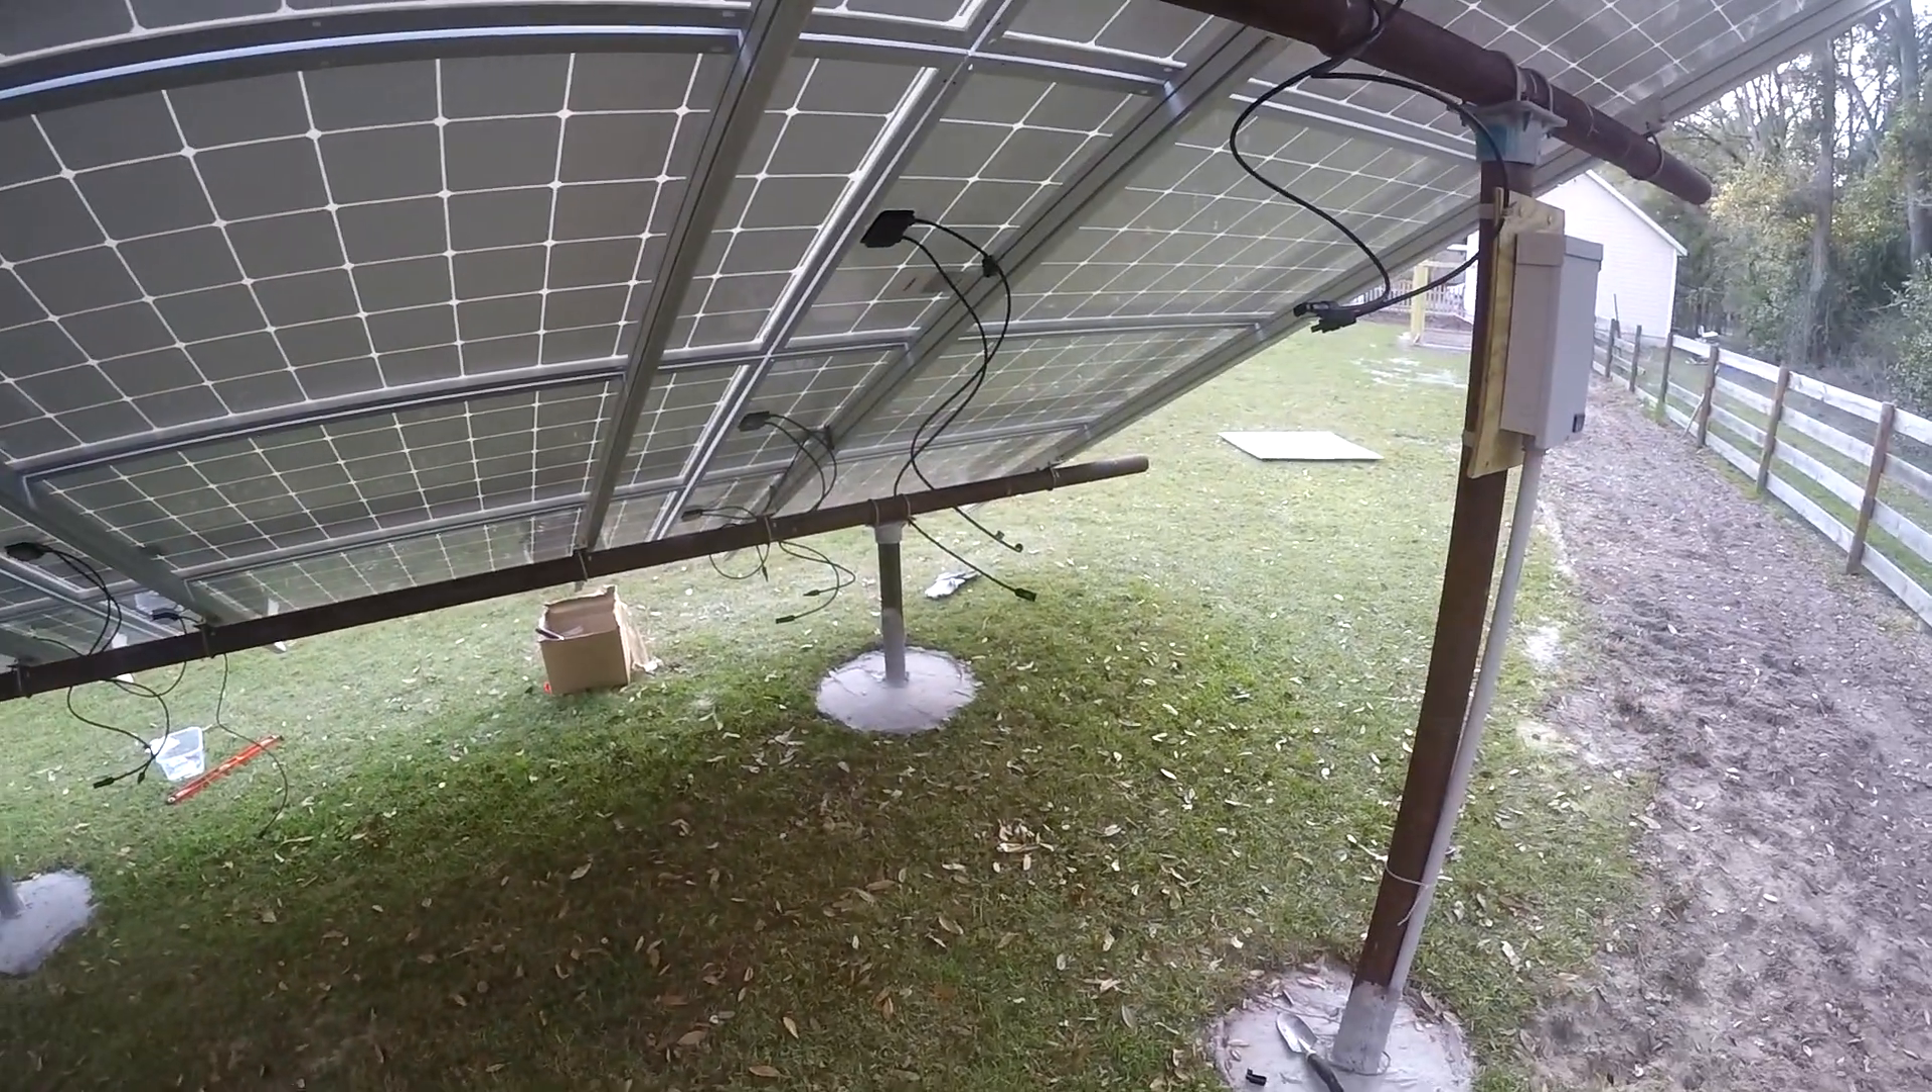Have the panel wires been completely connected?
No.